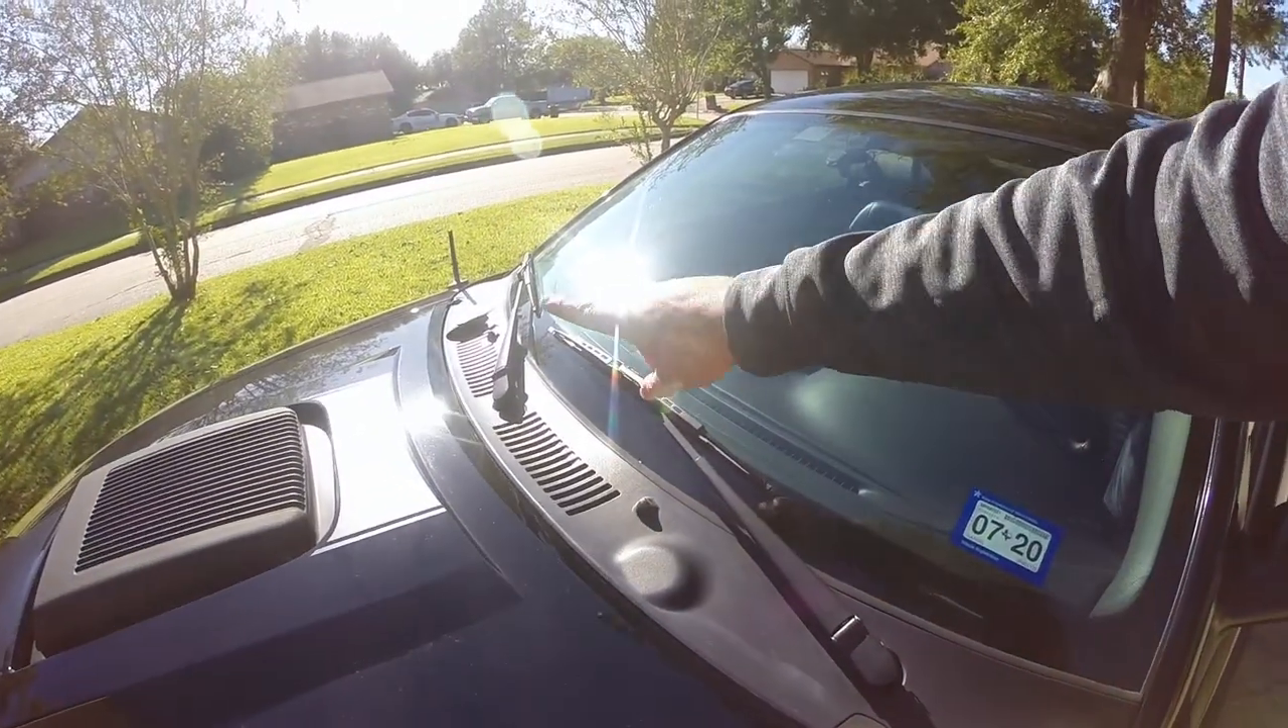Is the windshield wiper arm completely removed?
No.